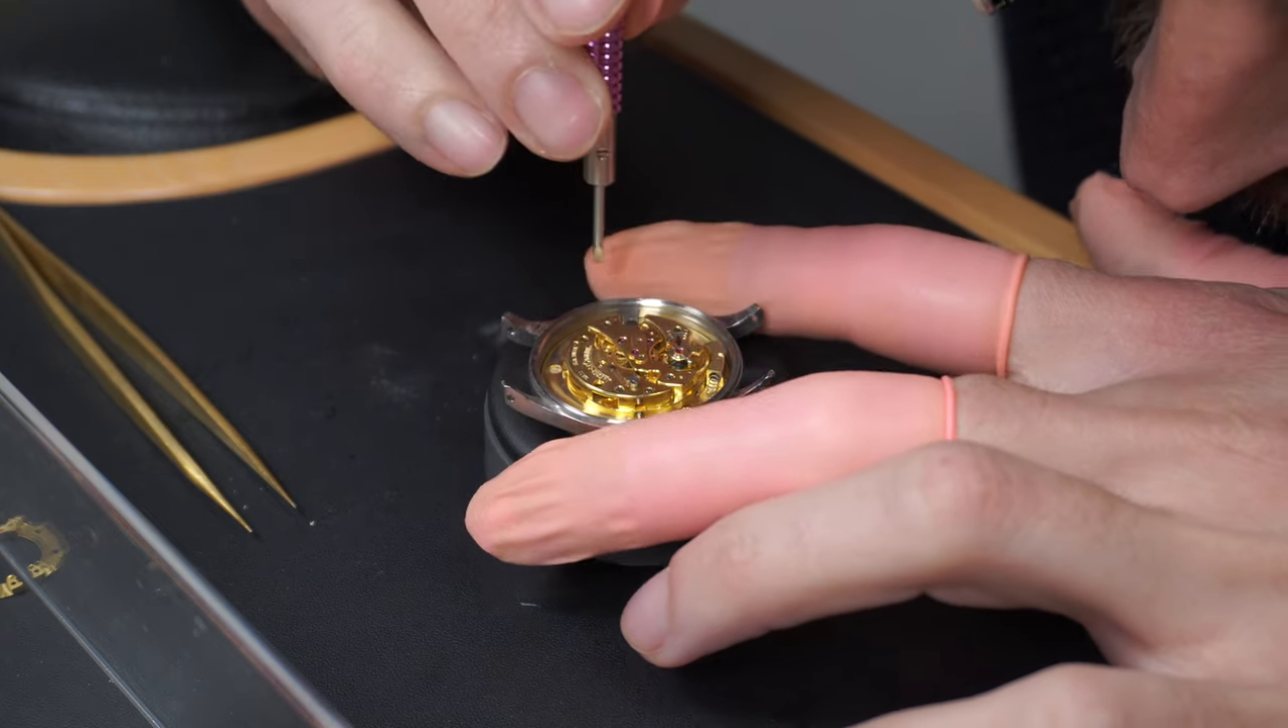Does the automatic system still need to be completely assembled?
Yes.